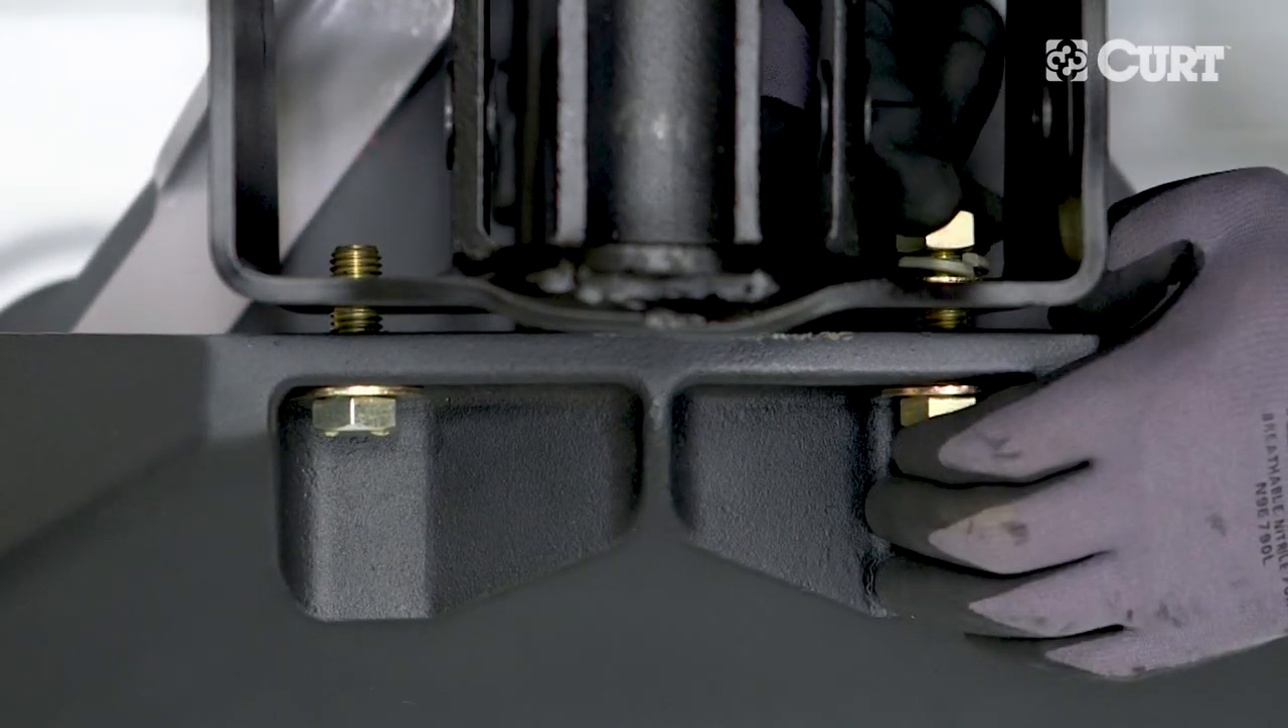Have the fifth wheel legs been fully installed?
No.